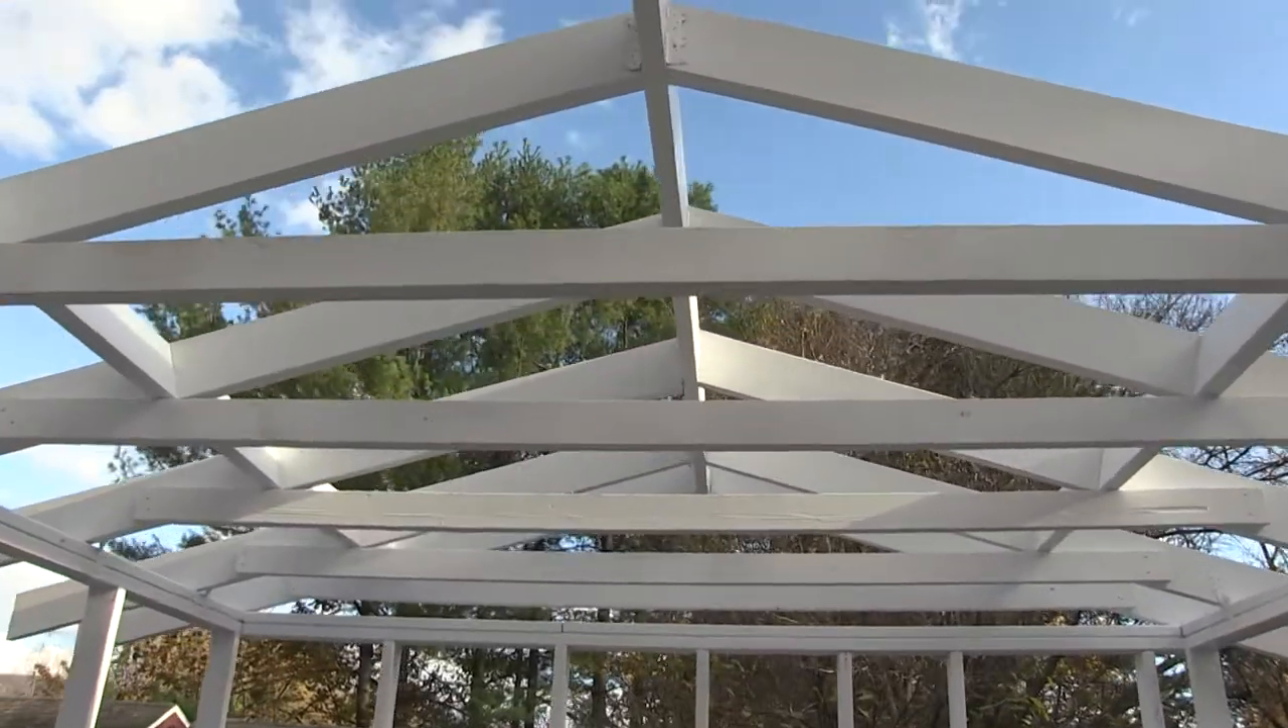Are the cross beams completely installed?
Yes.